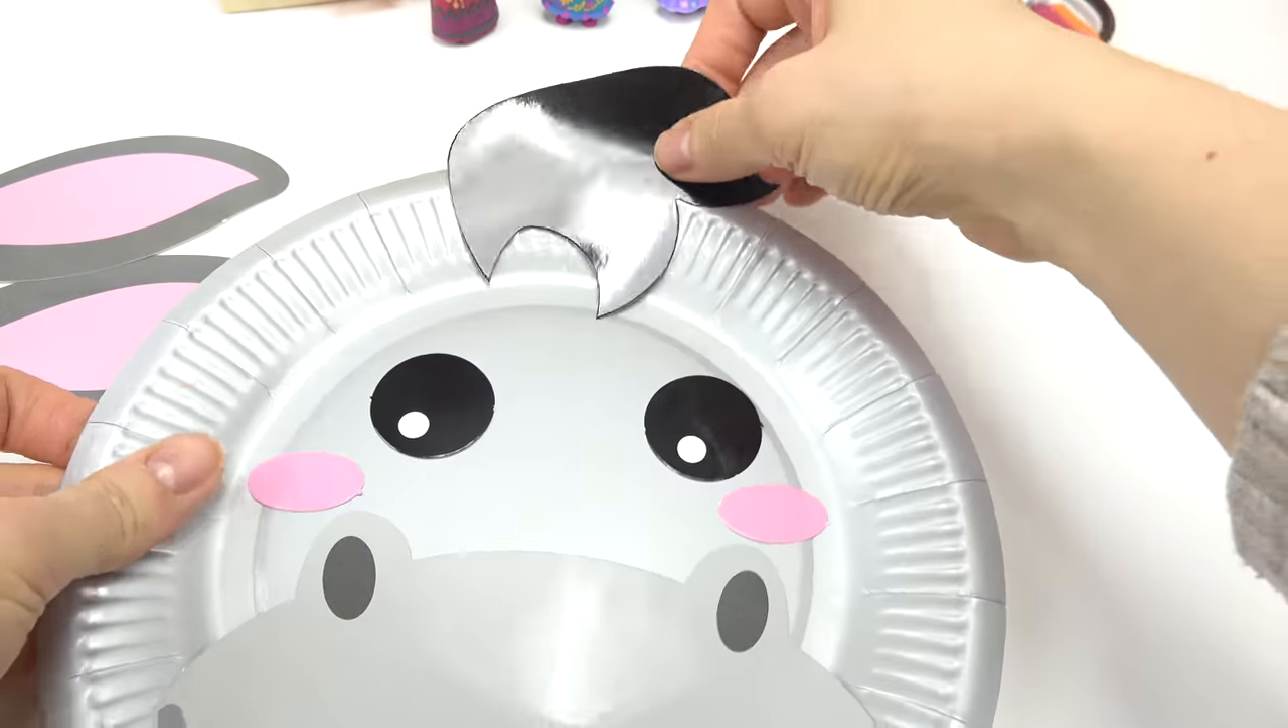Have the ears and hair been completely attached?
No.